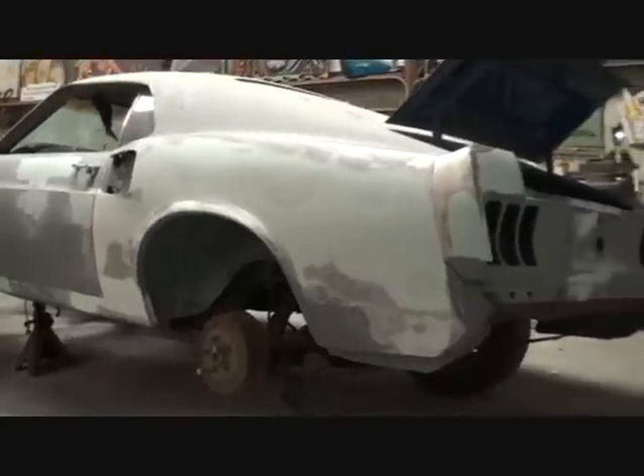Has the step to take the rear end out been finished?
No.